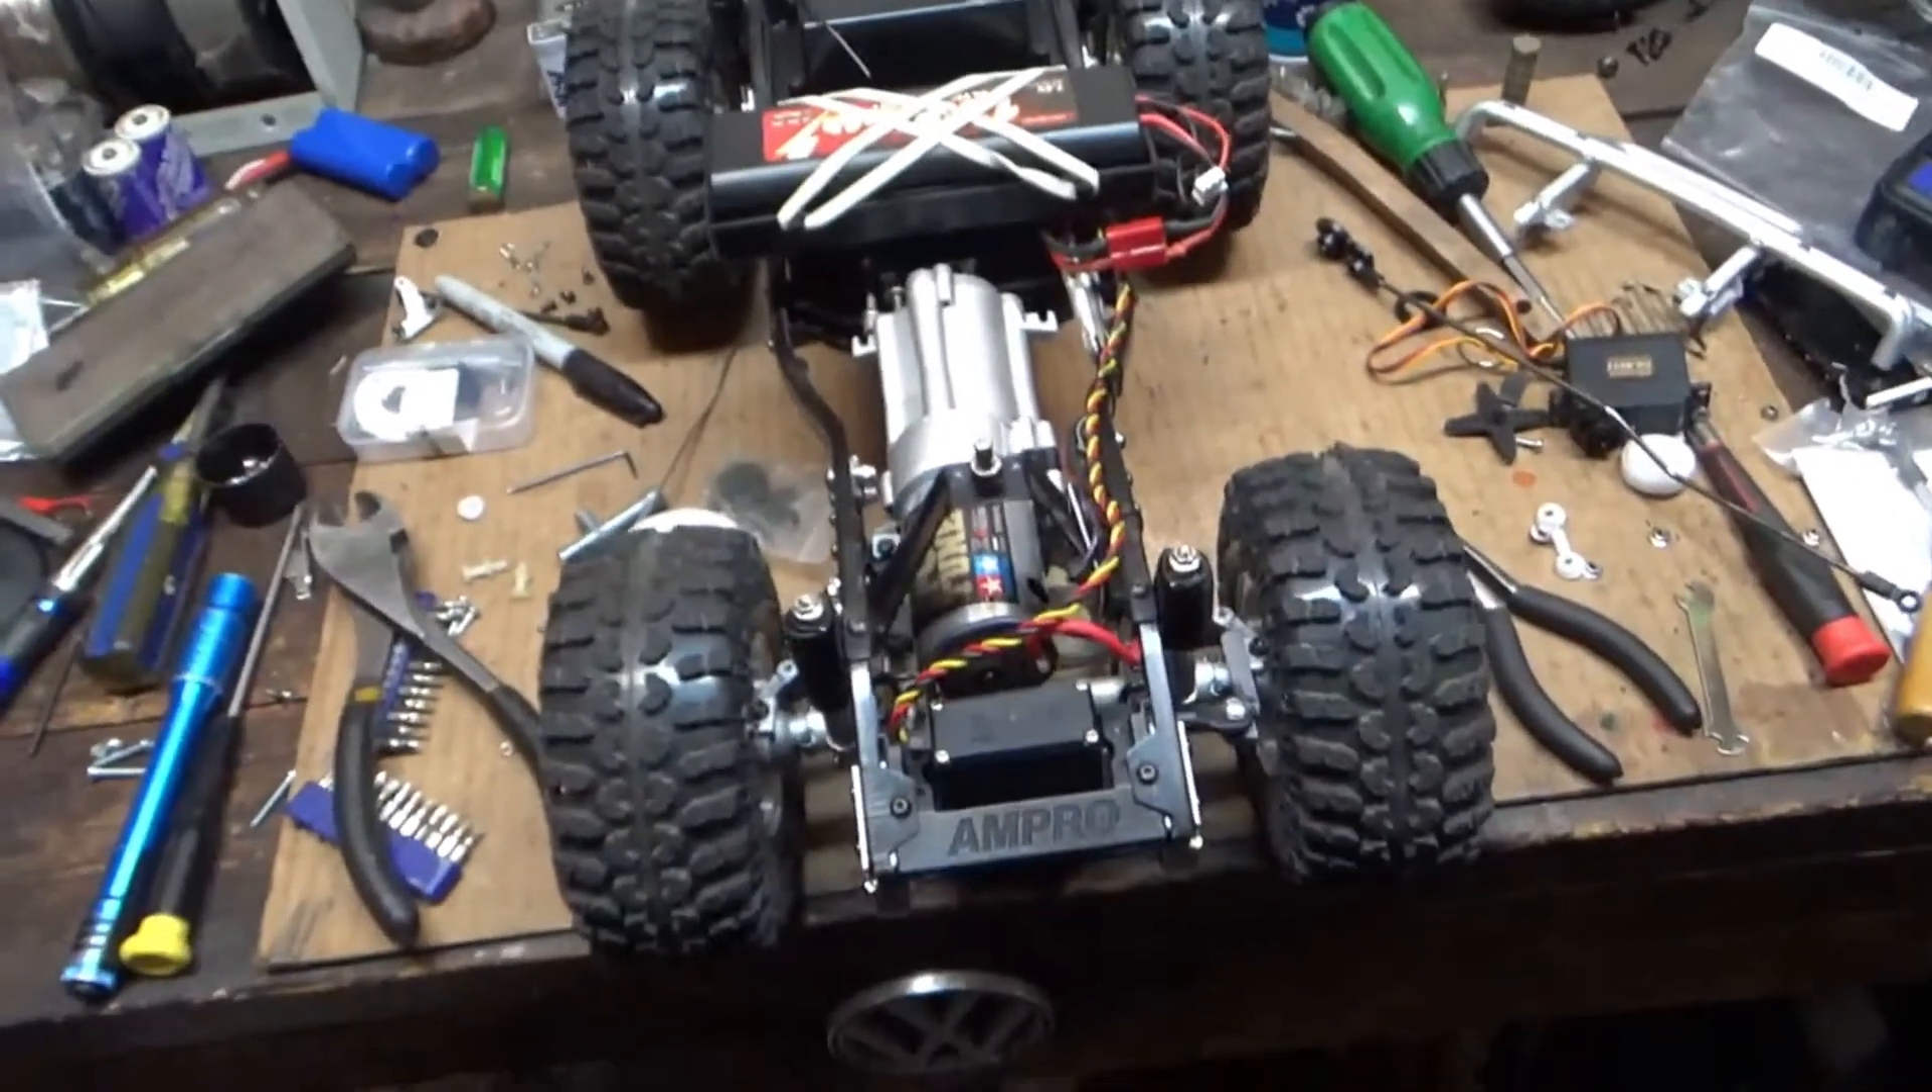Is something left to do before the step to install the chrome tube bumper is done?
Yes.